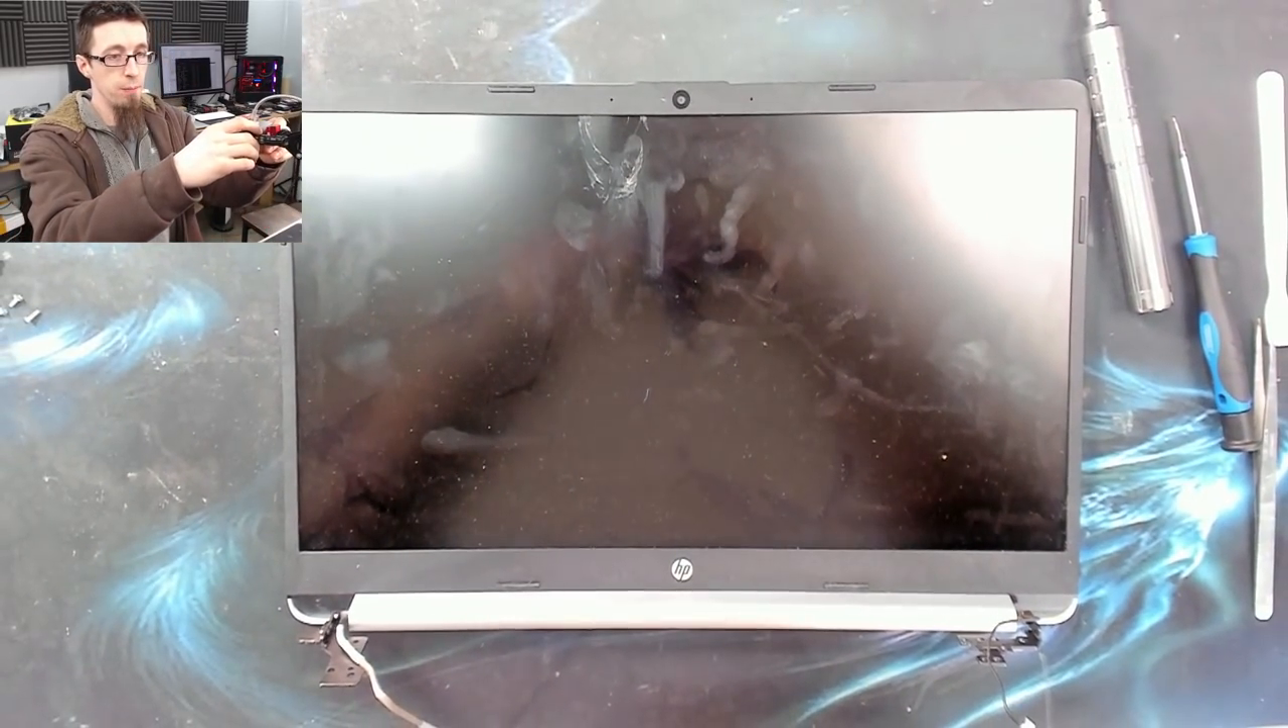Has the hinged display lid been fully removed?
Yes.